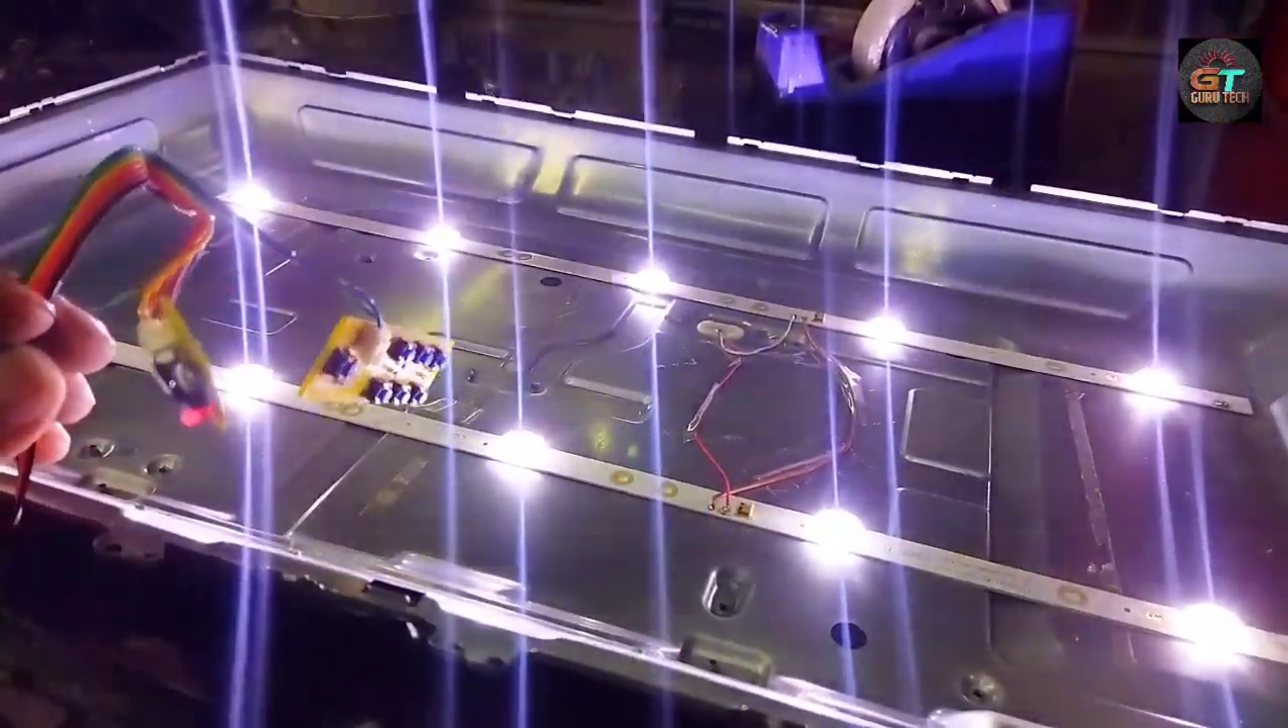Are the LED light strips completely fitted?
Yes.